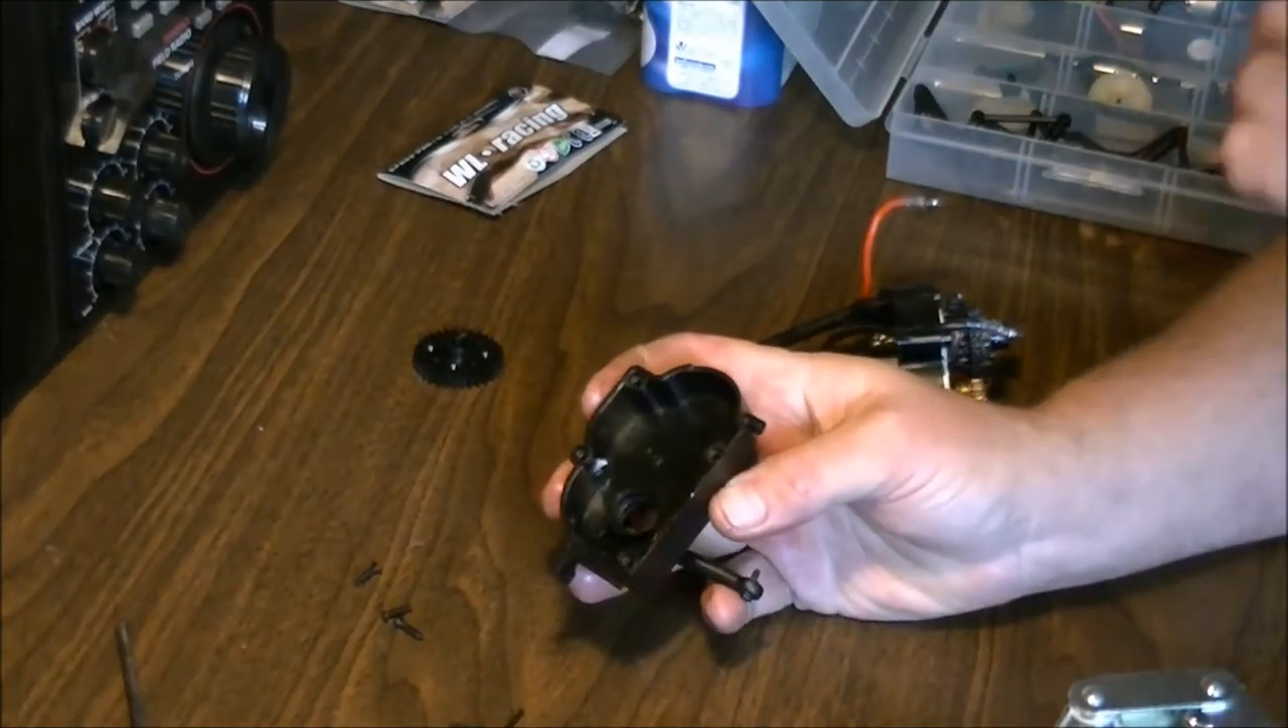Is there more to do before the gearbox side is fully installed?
Yes.